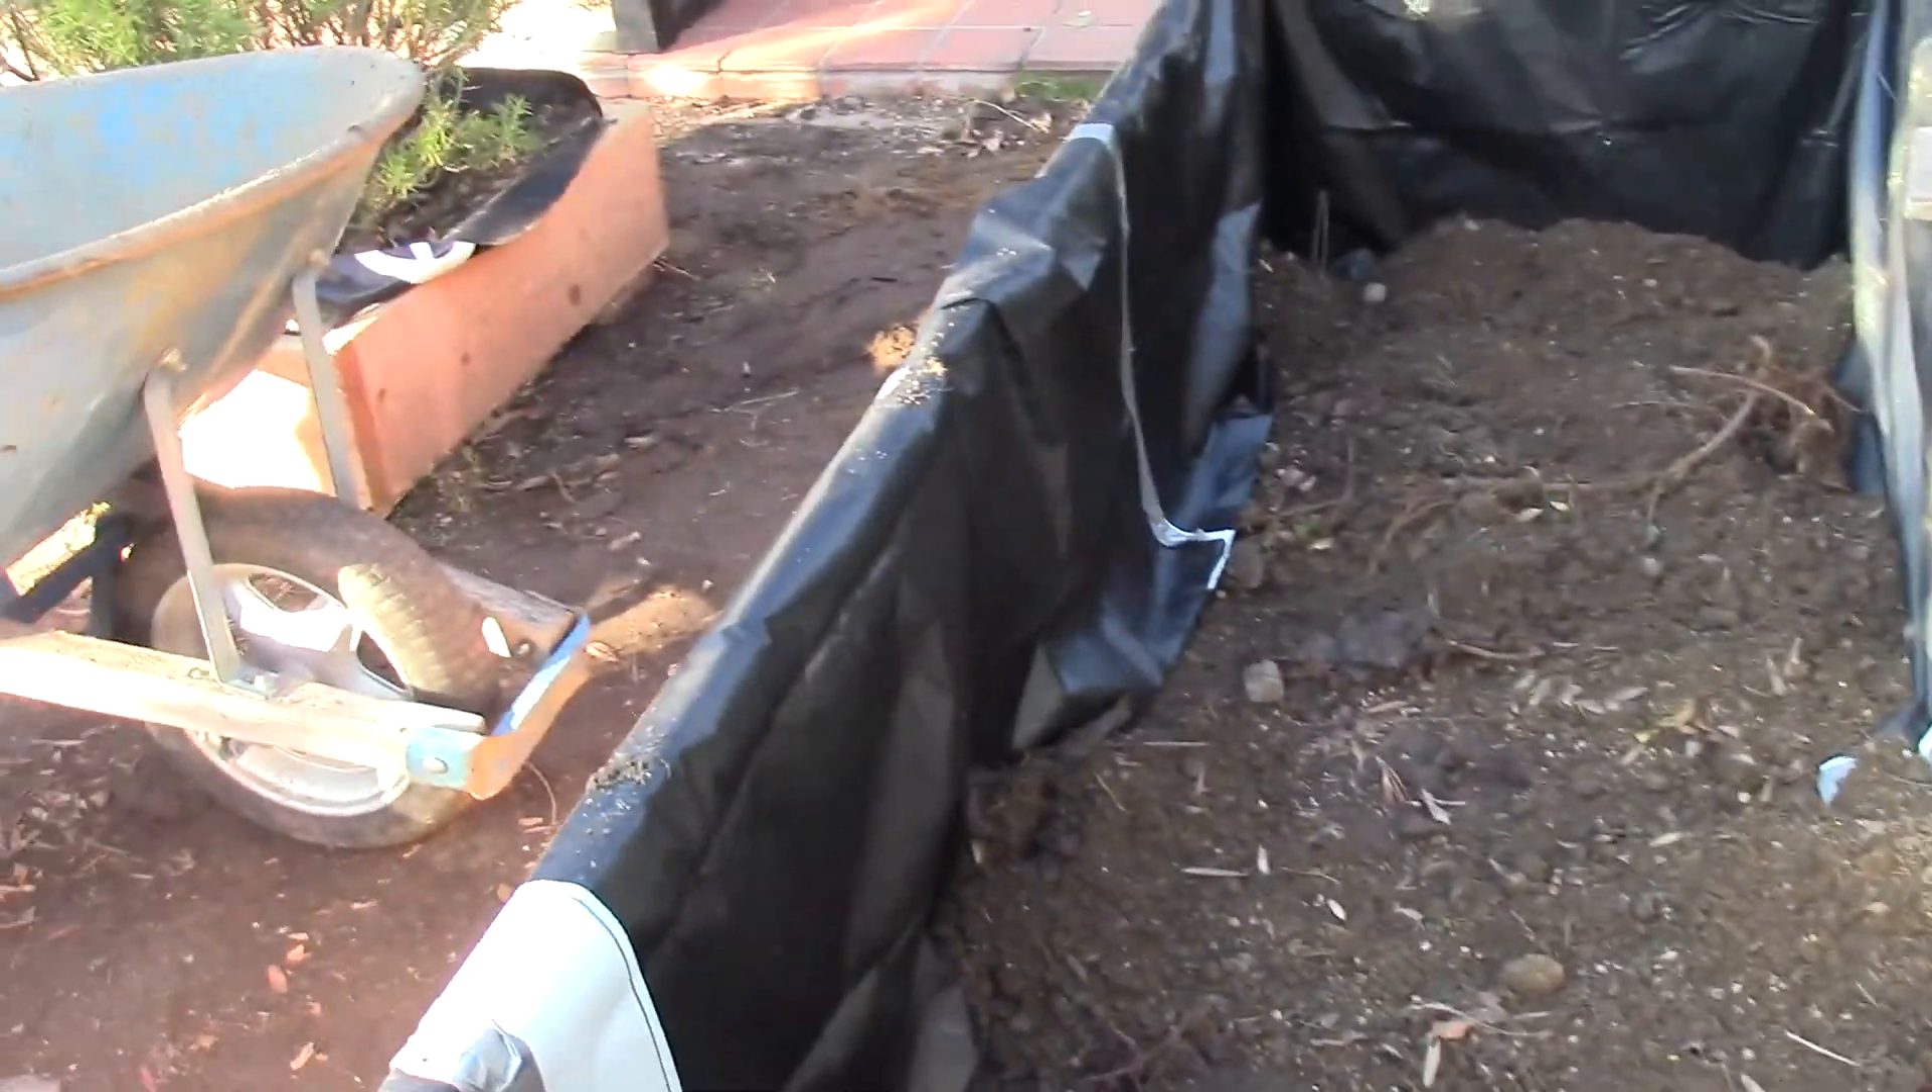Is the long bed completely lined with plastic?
Yes.